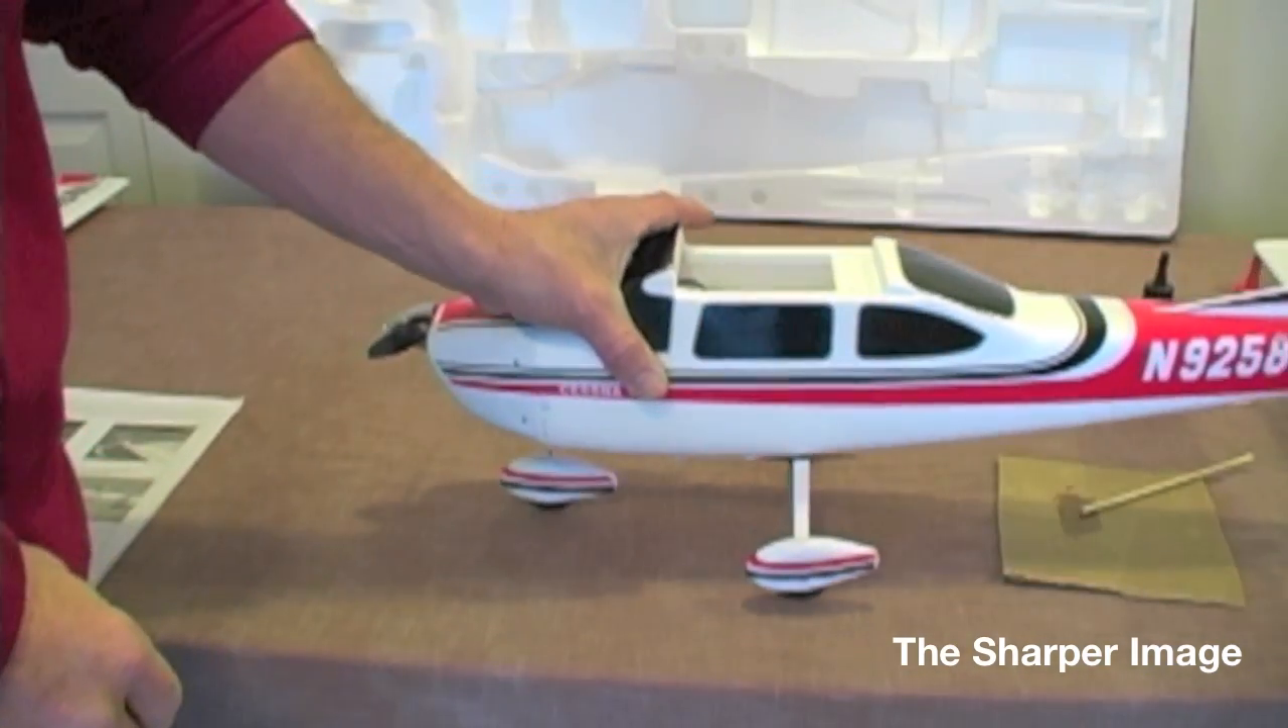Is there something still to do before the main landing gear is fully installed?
No.